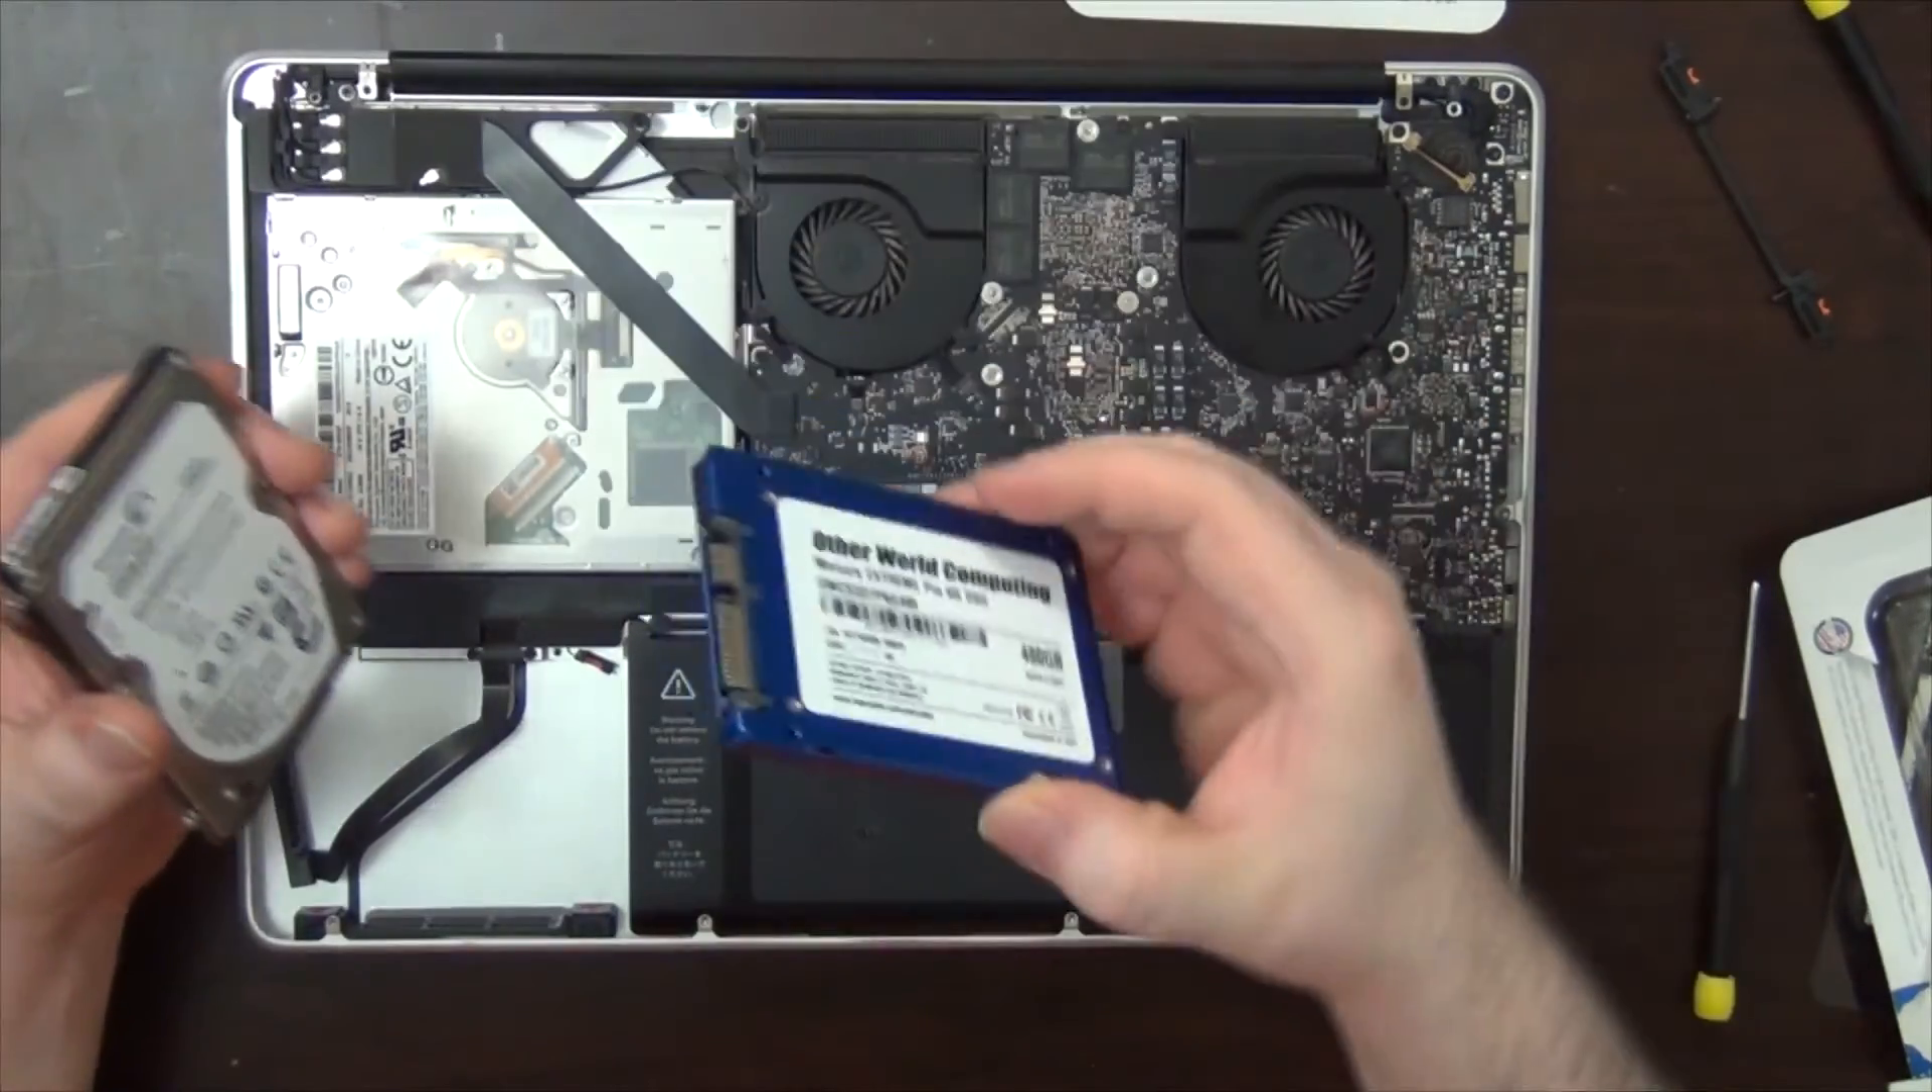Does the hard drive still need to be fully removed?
No.